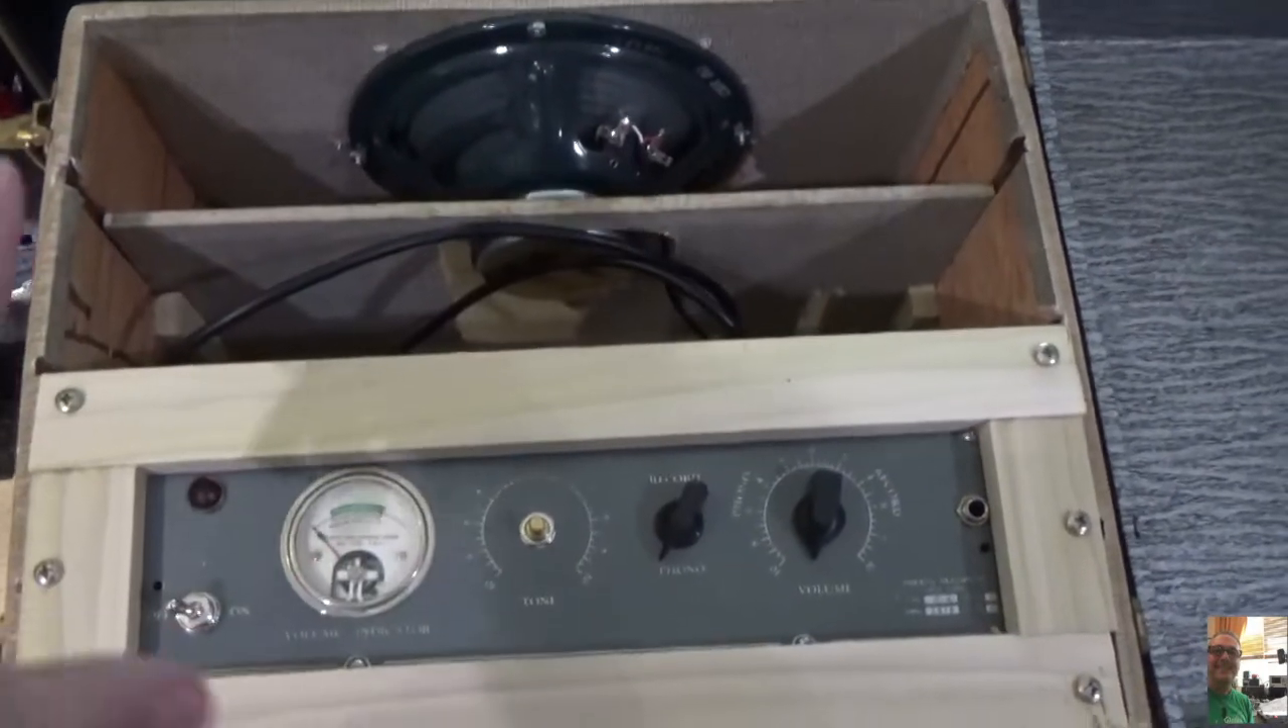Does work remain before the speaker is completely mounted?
No.